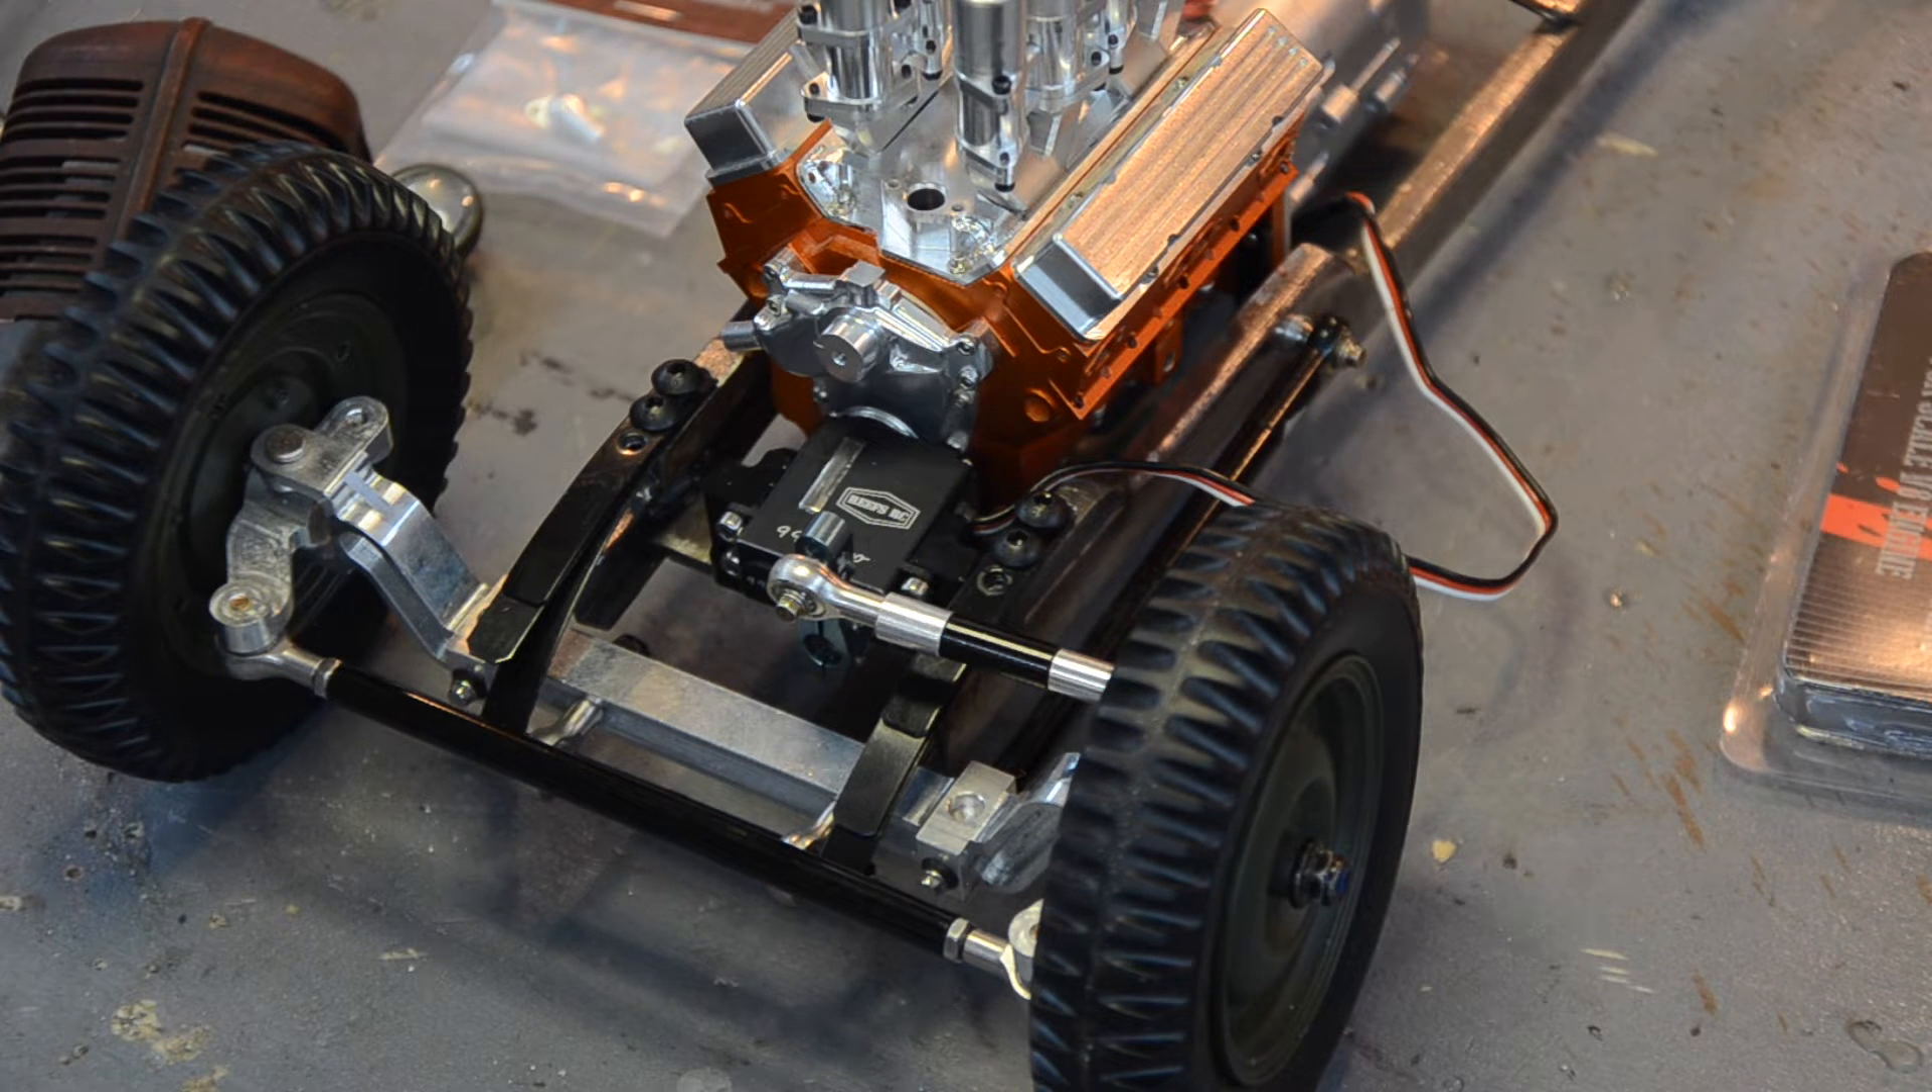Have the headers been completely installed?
No.